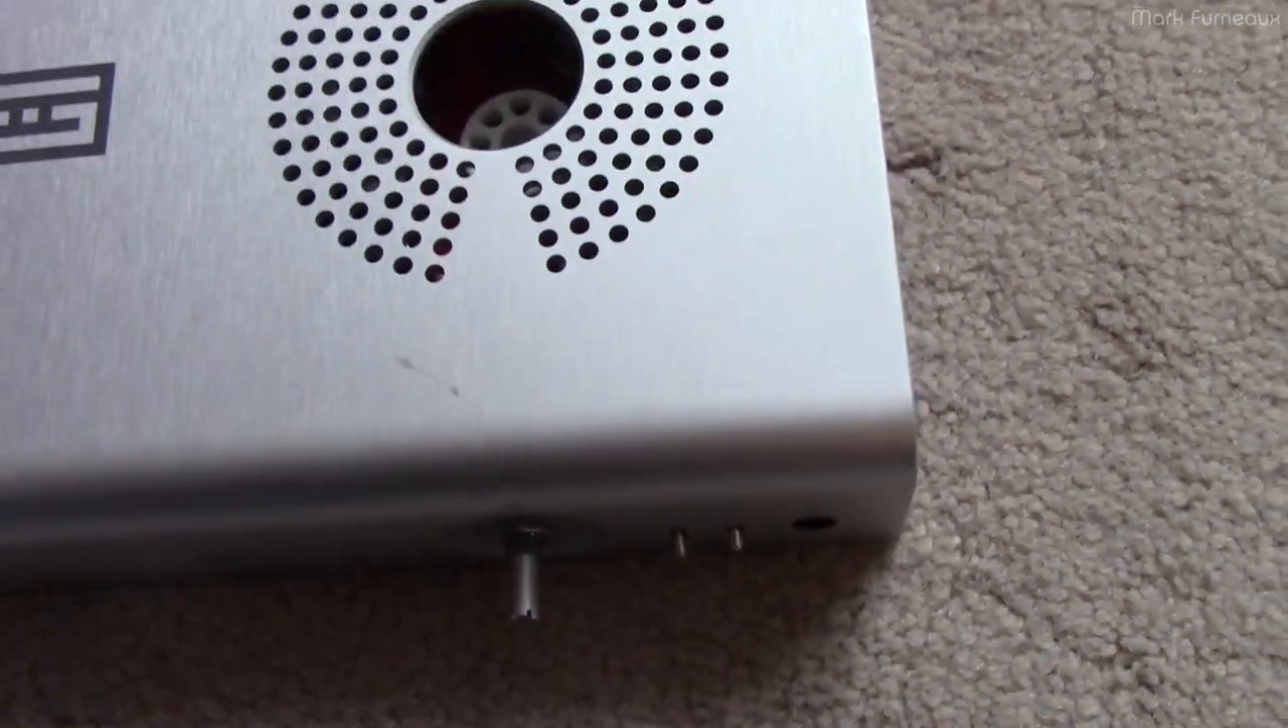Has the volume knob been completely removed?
Yes.